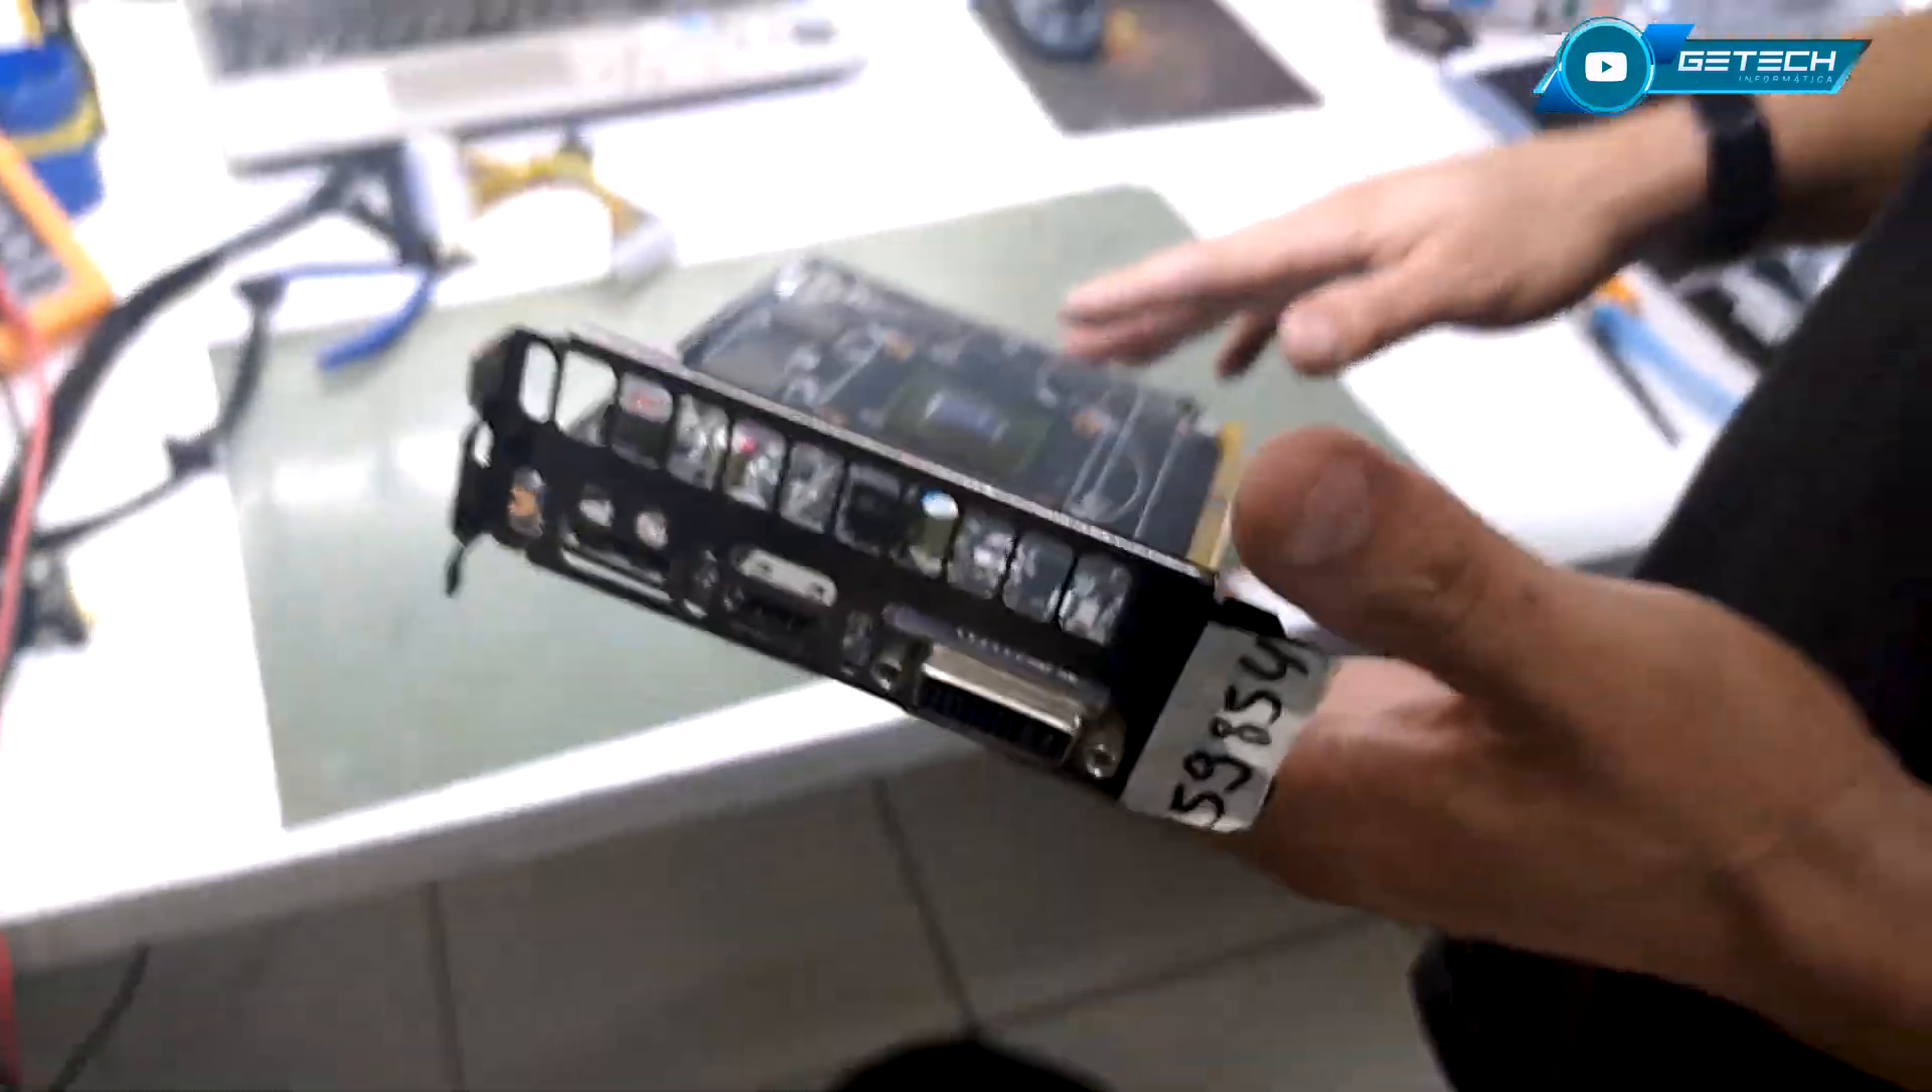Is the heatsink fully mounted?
No.